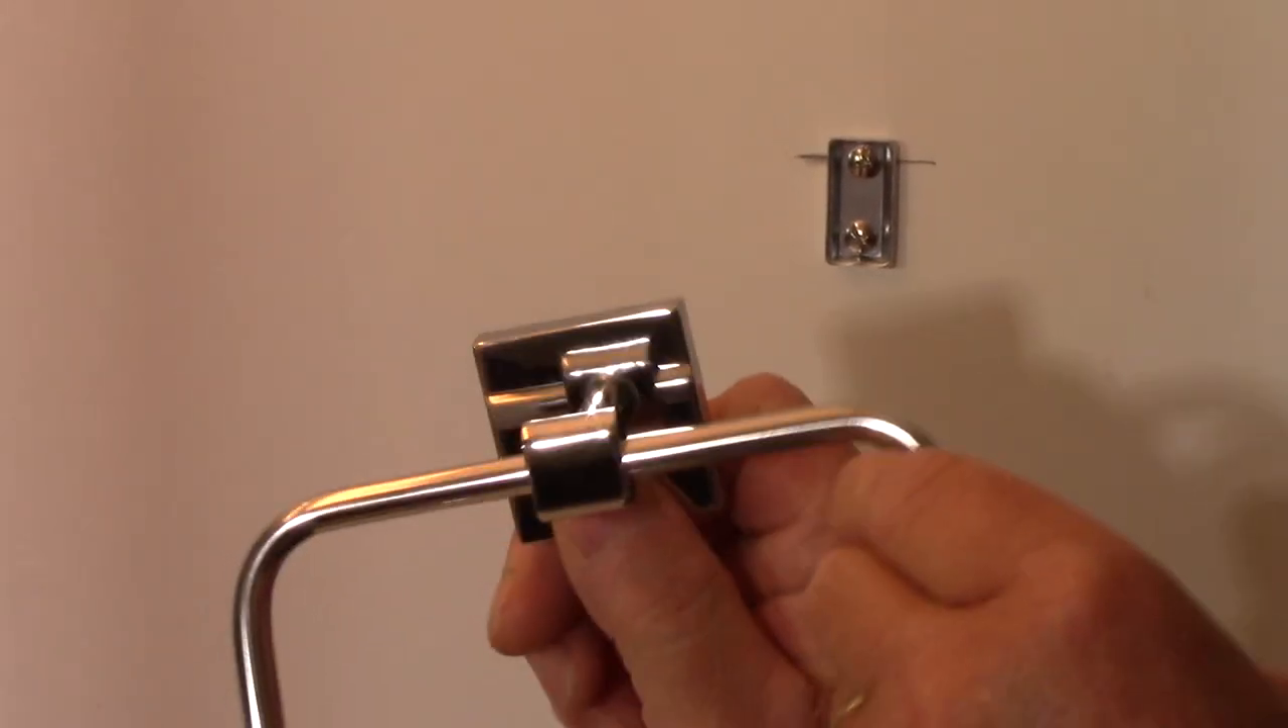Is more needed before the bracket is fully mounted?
No.